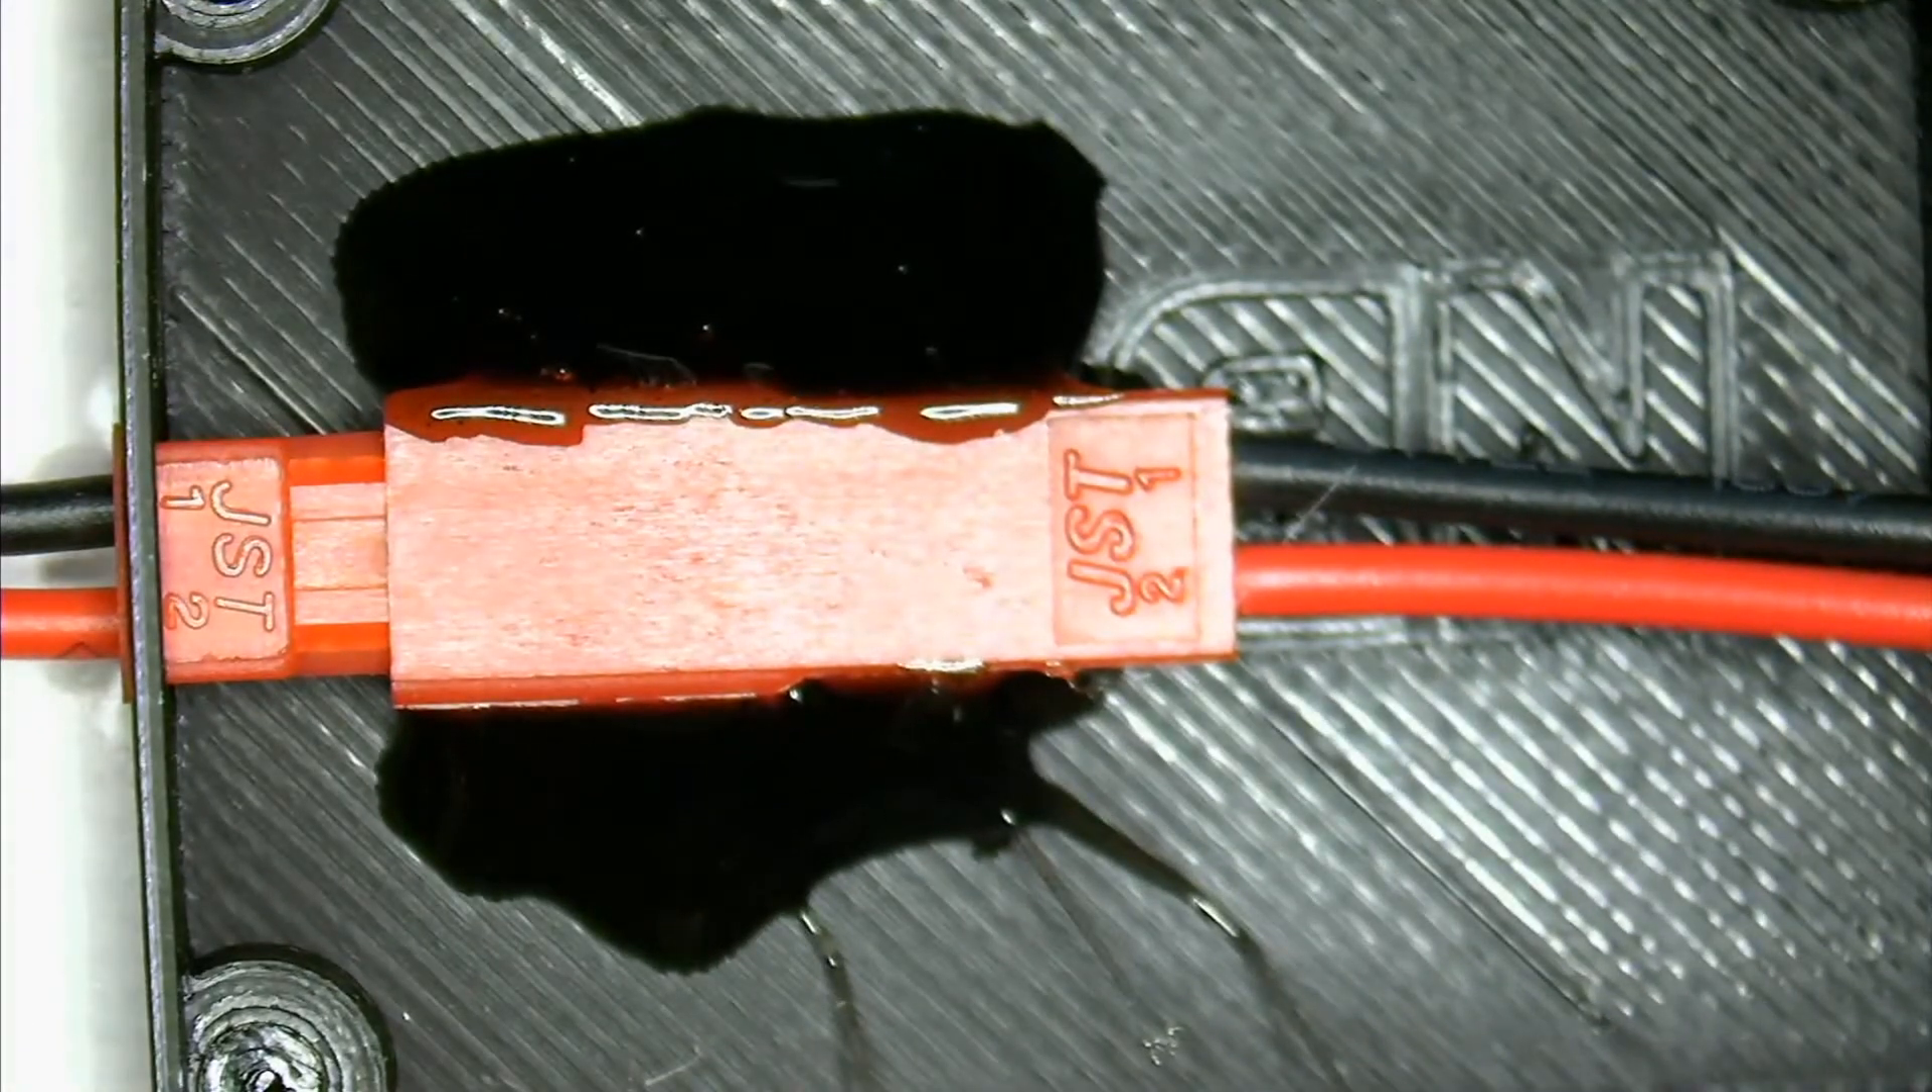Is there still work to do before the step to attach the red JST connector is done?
No.